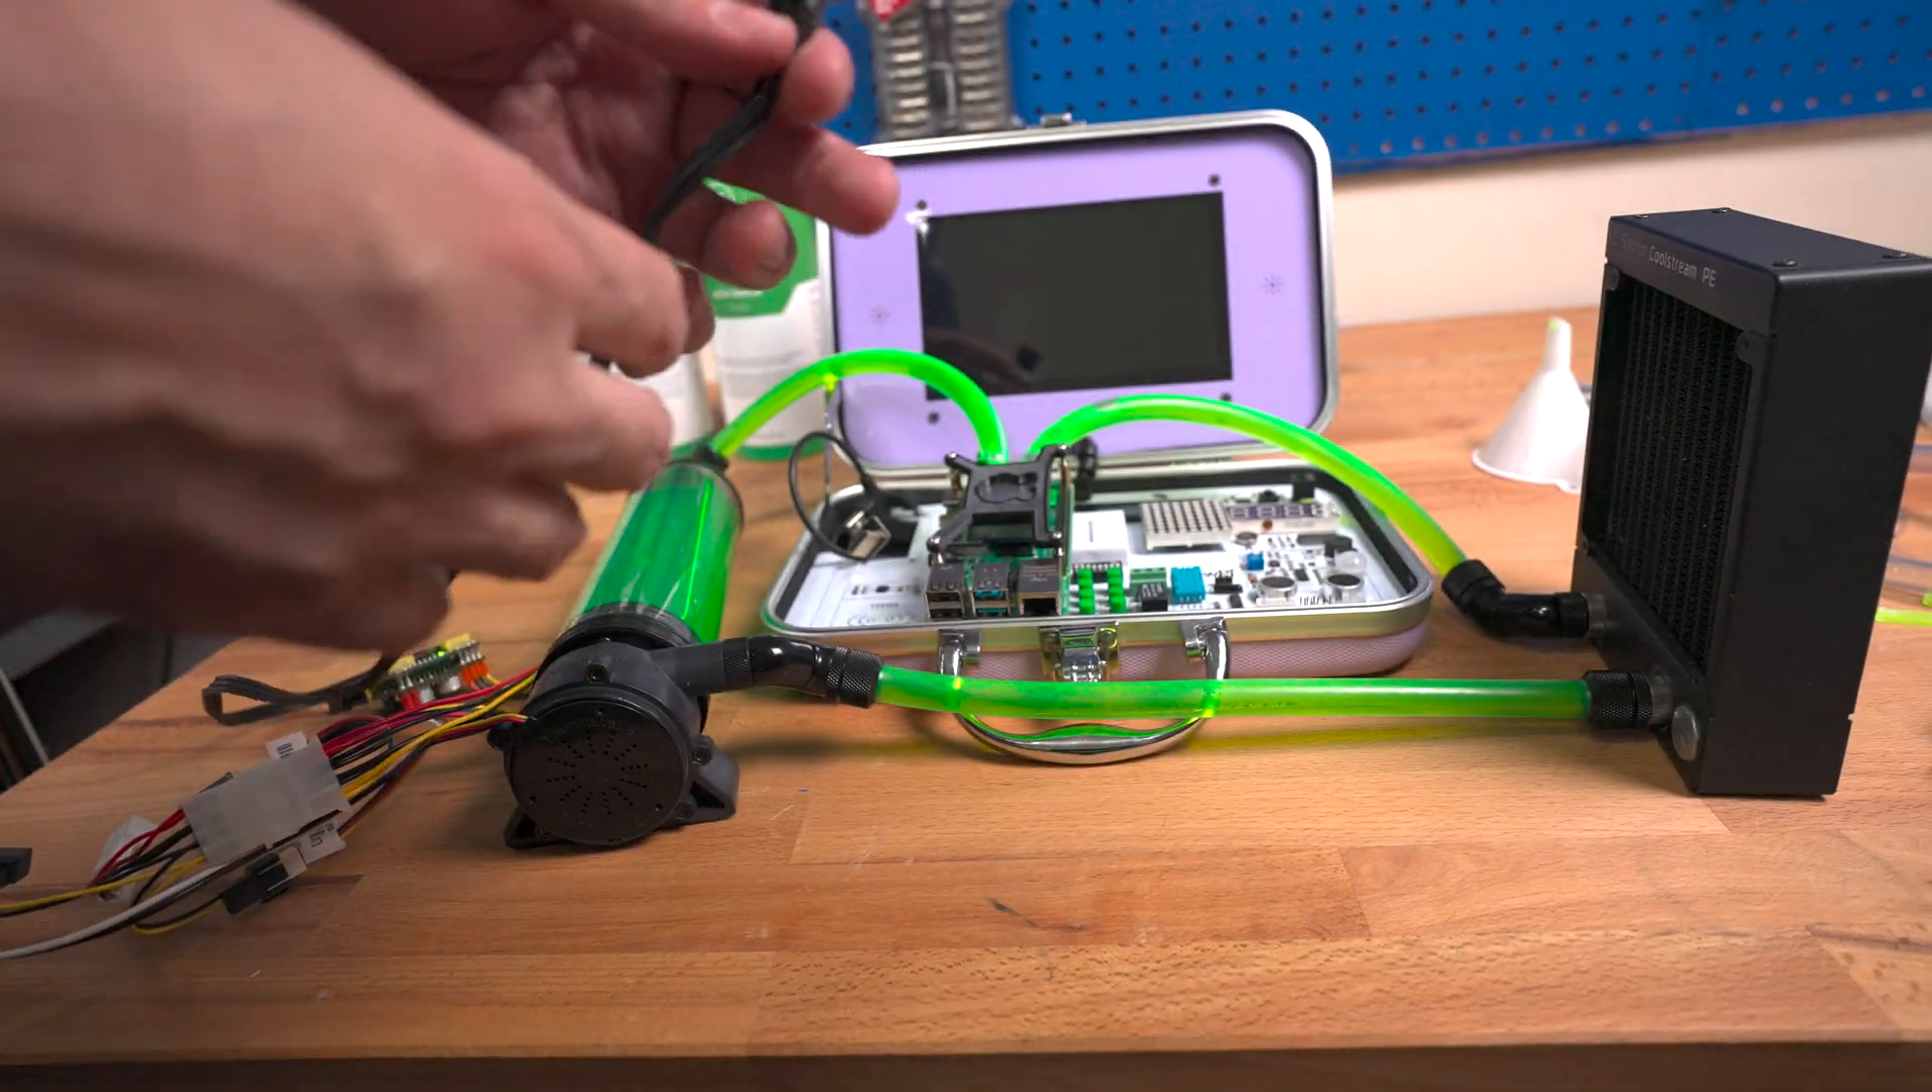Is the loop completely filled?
Yes.